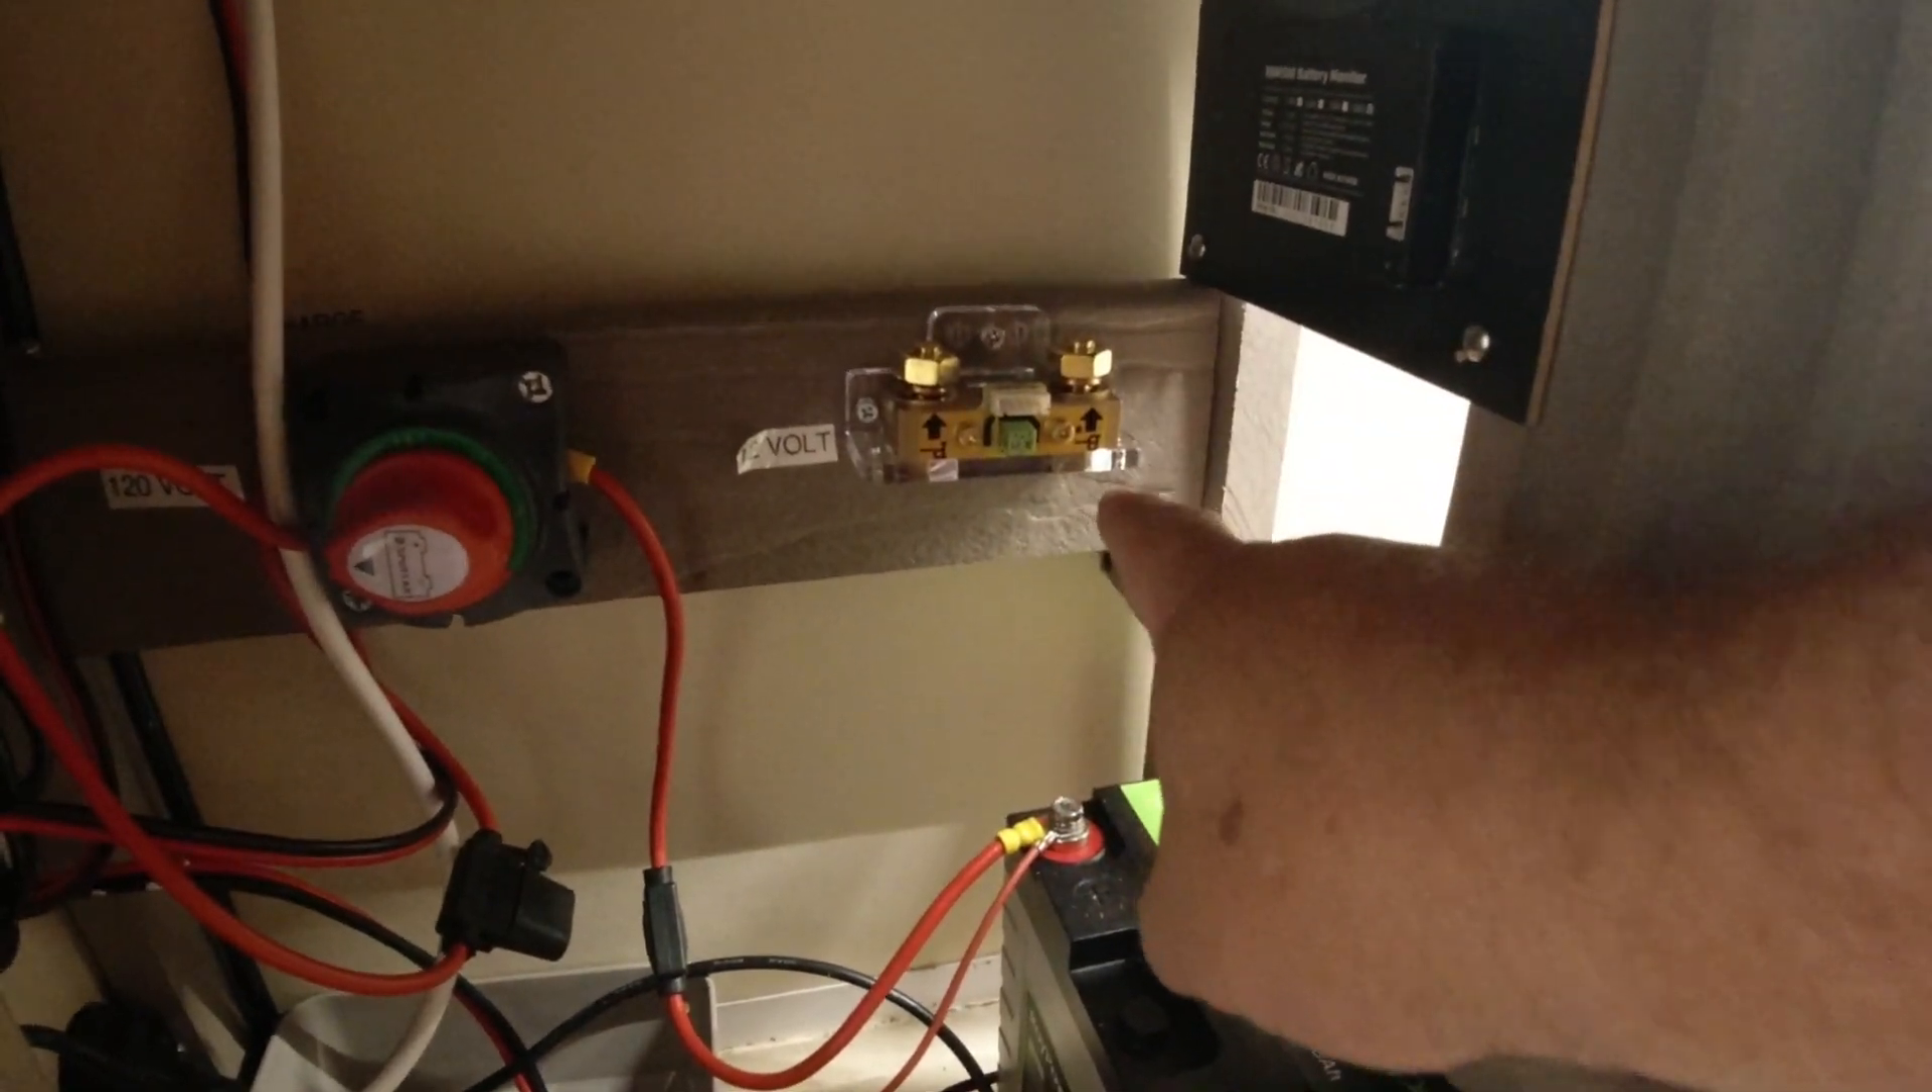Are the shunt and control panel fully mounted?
Yes.